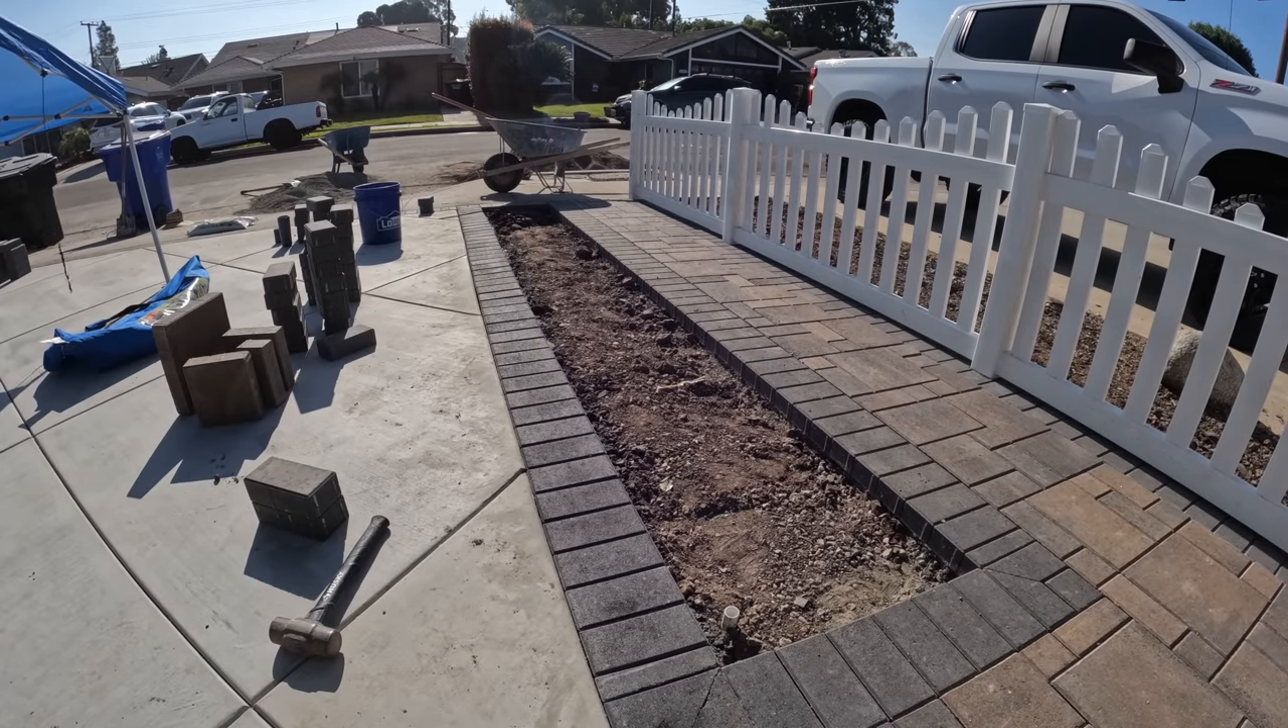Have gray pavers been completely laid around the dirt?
Yes.